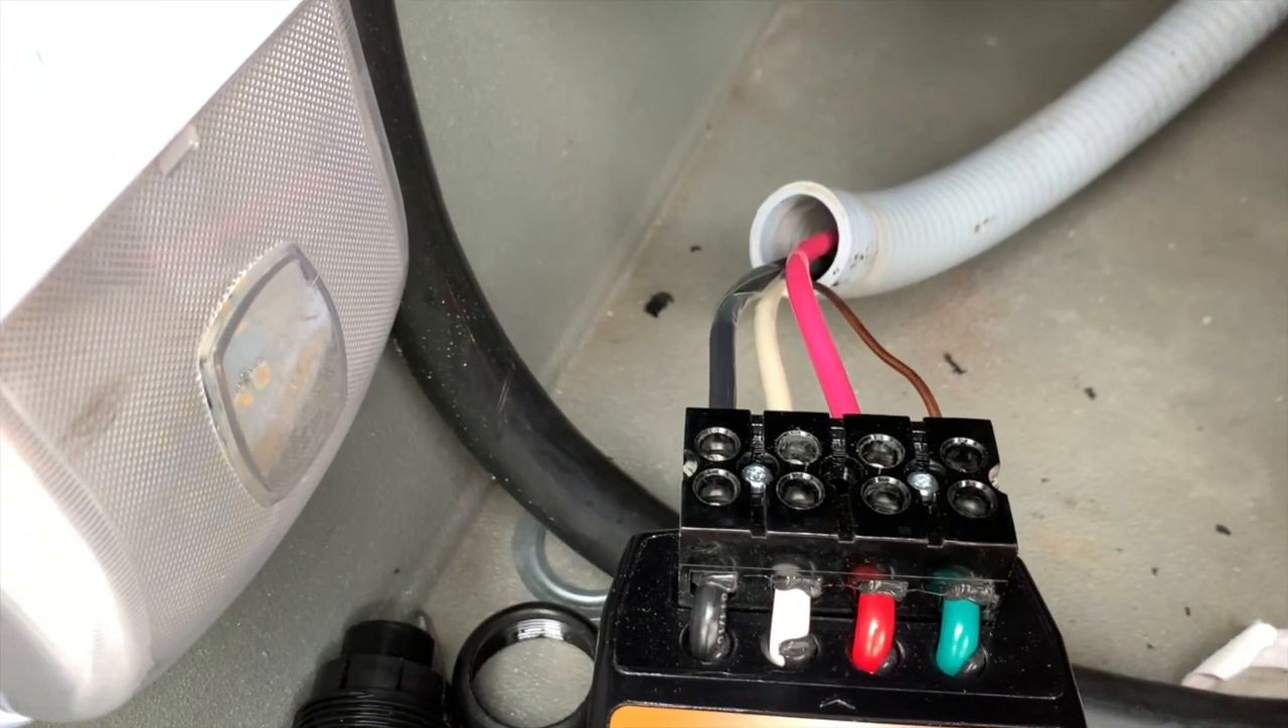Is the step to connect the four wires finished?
Yes.